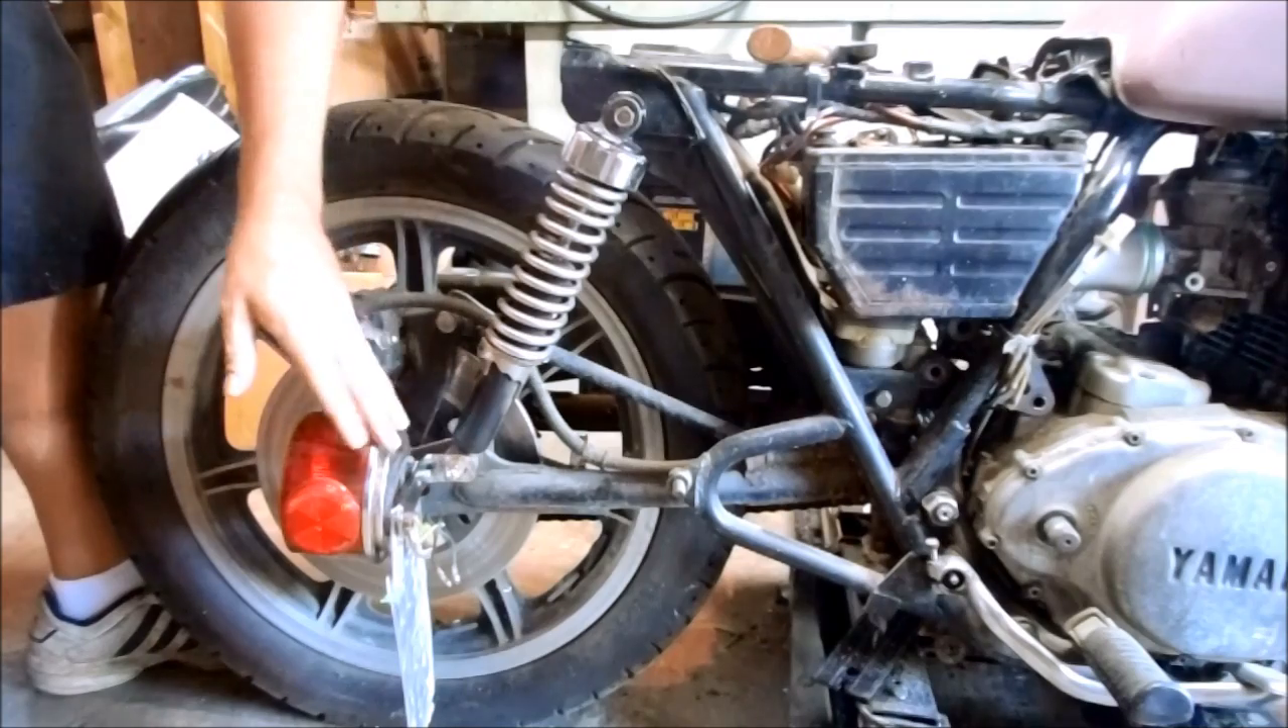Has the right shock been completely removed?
No.